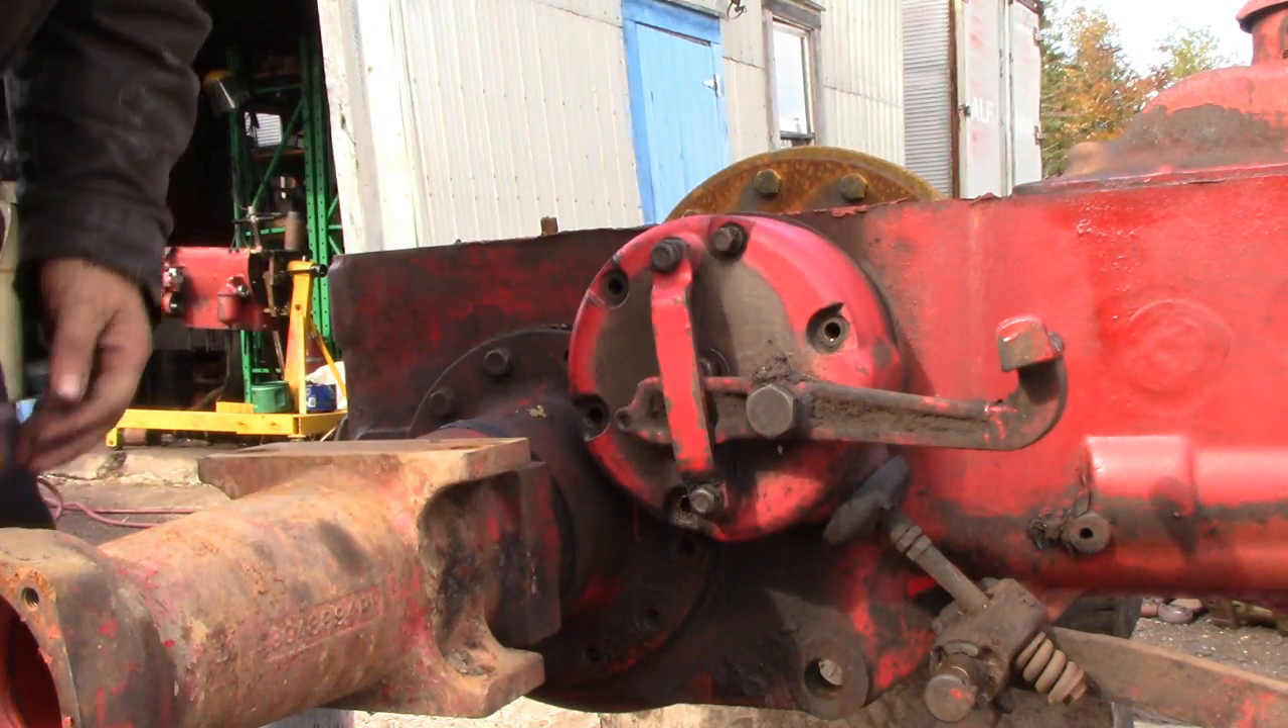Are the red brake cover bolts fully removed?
No.